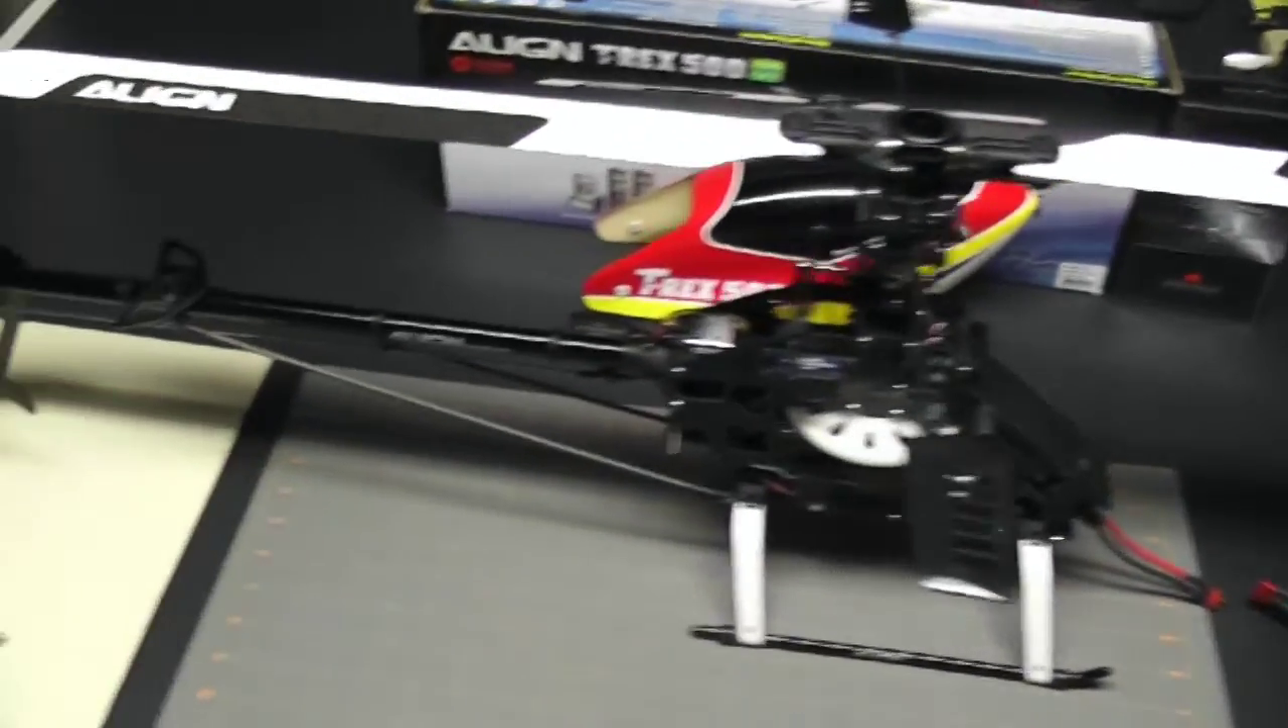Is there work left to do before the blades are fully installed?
No.